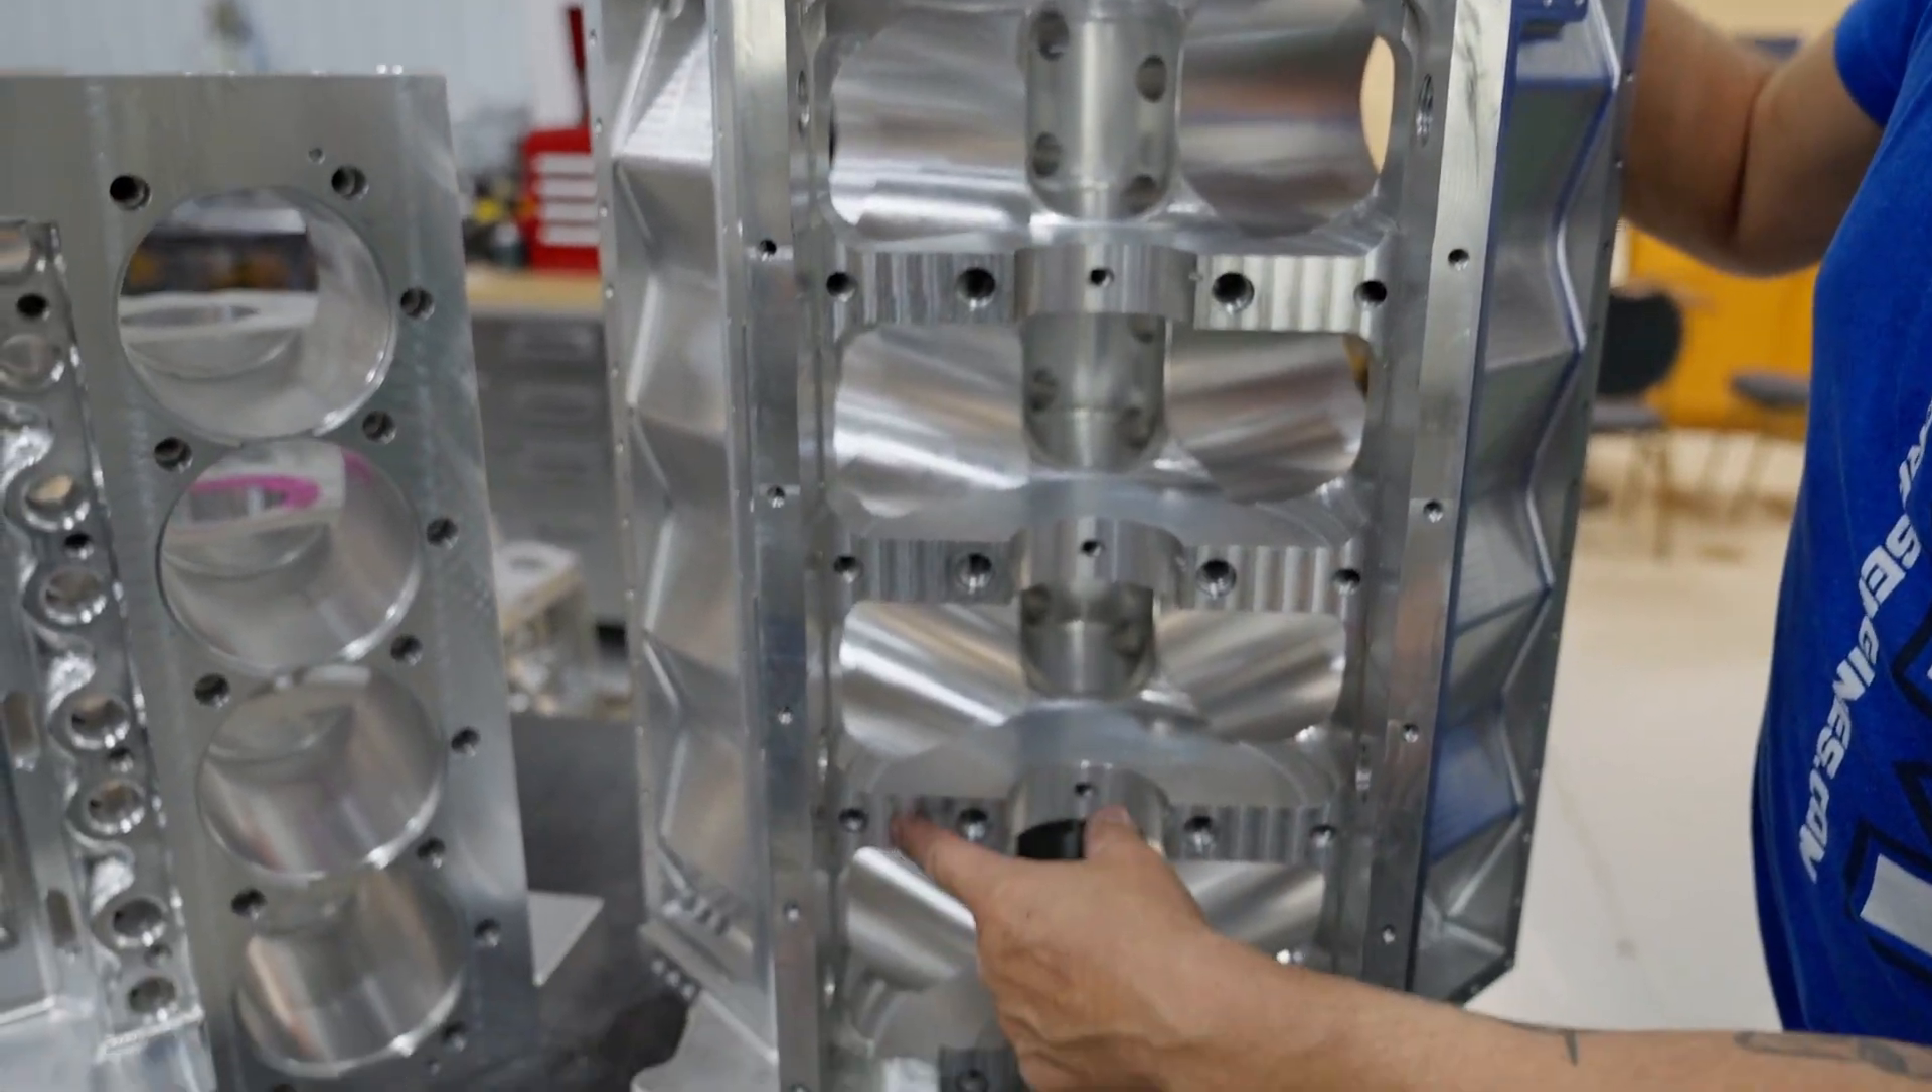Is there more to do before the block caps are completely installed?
Yes.